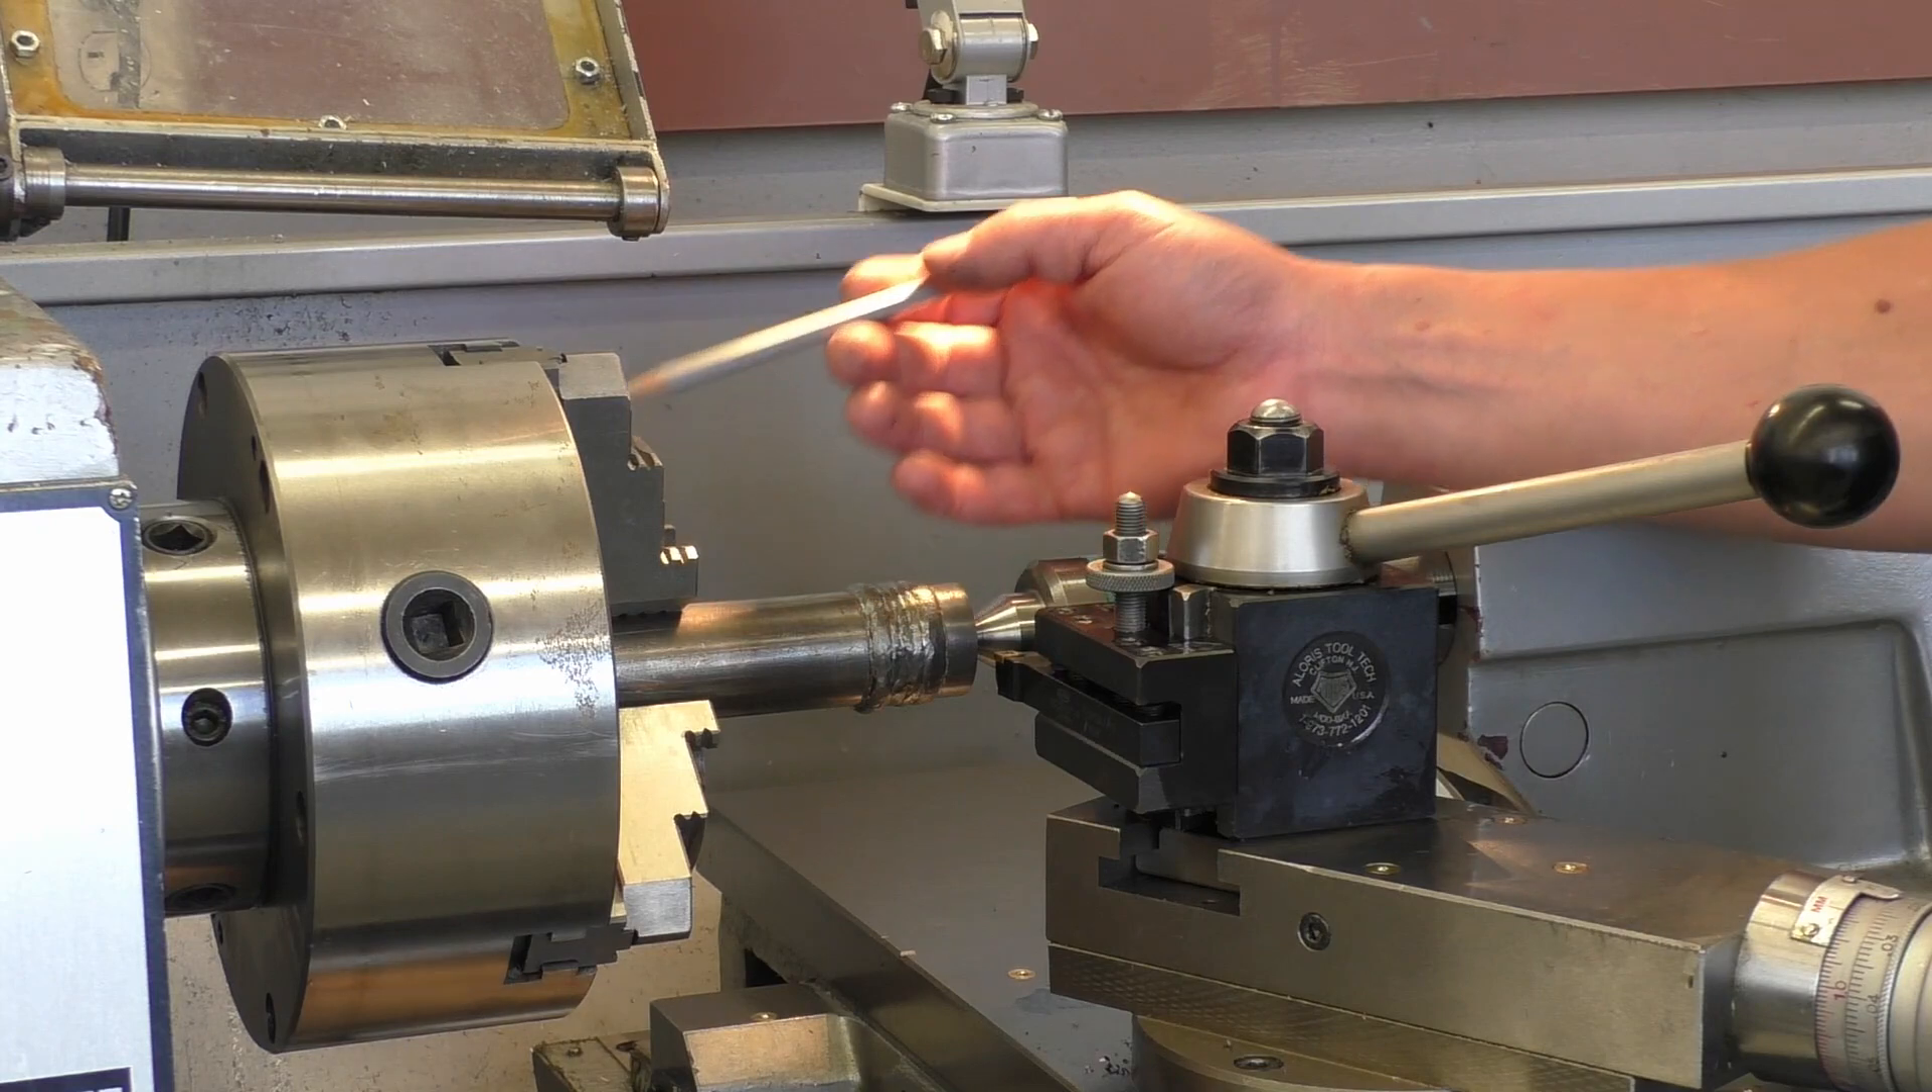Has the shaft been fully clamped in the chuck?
Yes.